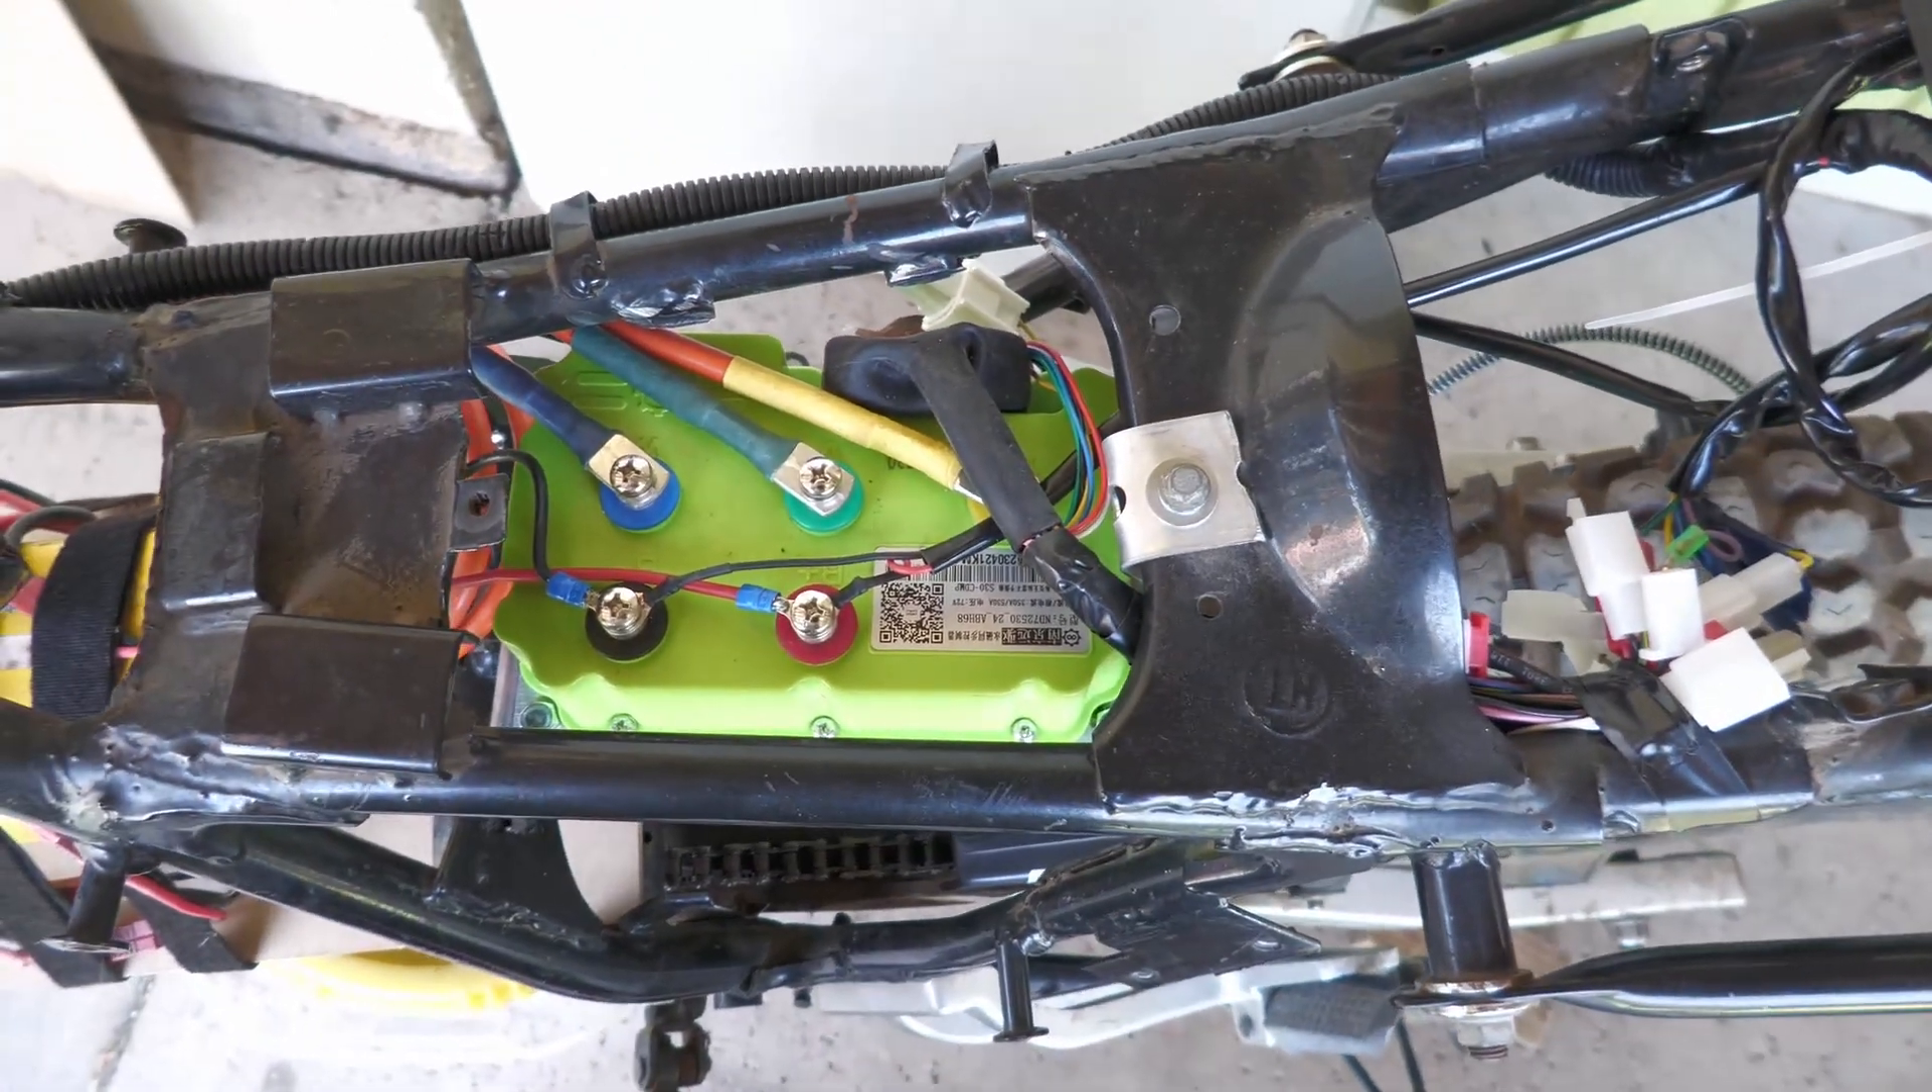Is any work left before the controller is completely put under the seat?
No.